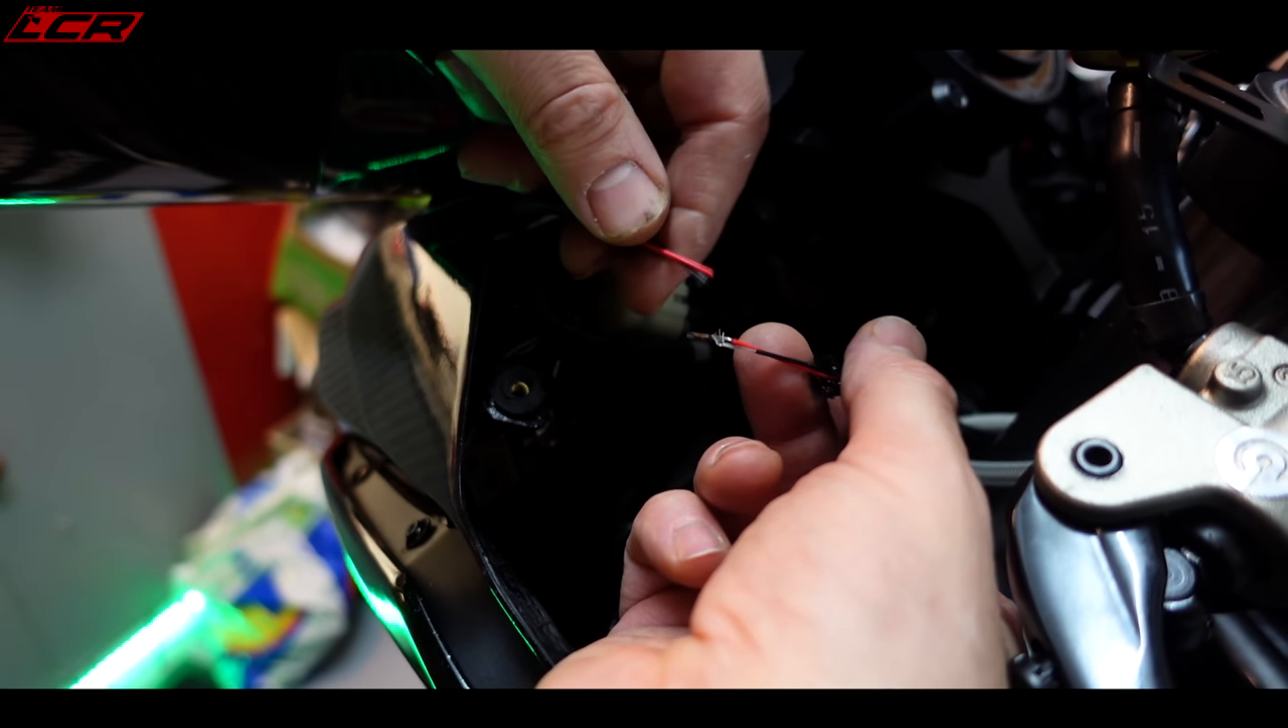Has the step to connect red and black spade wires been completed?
No.